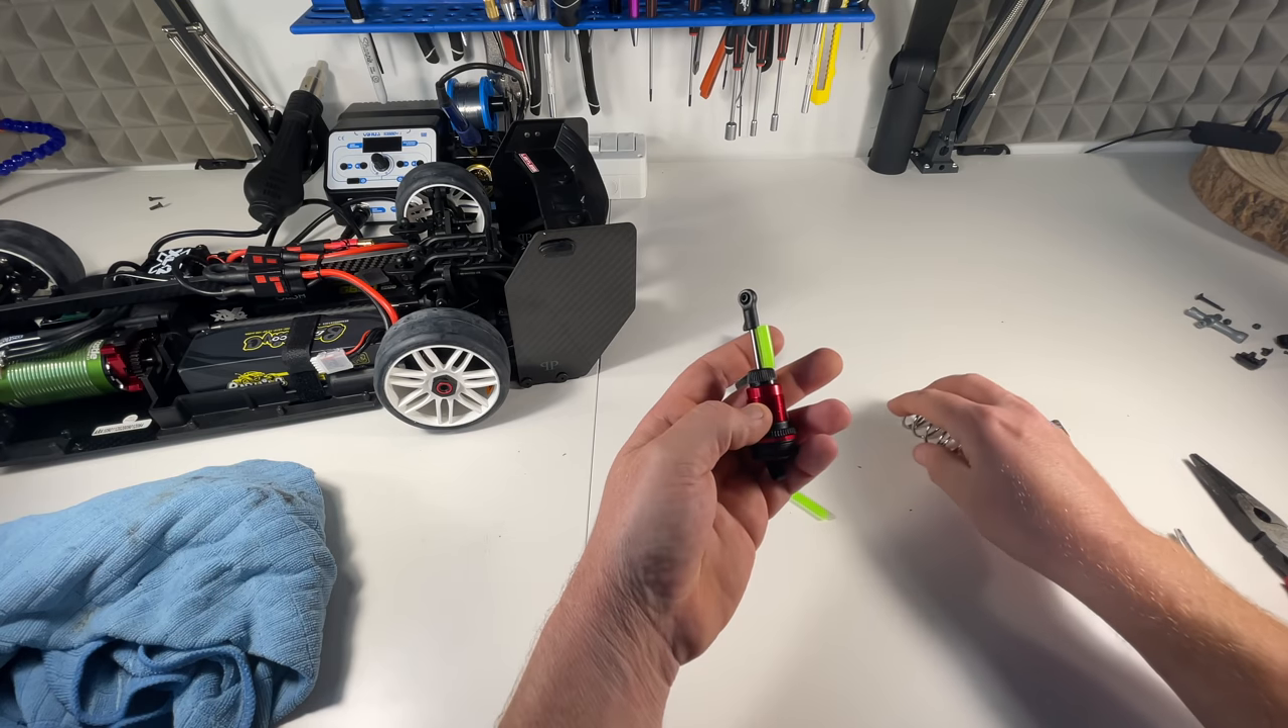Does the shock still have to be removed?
No.